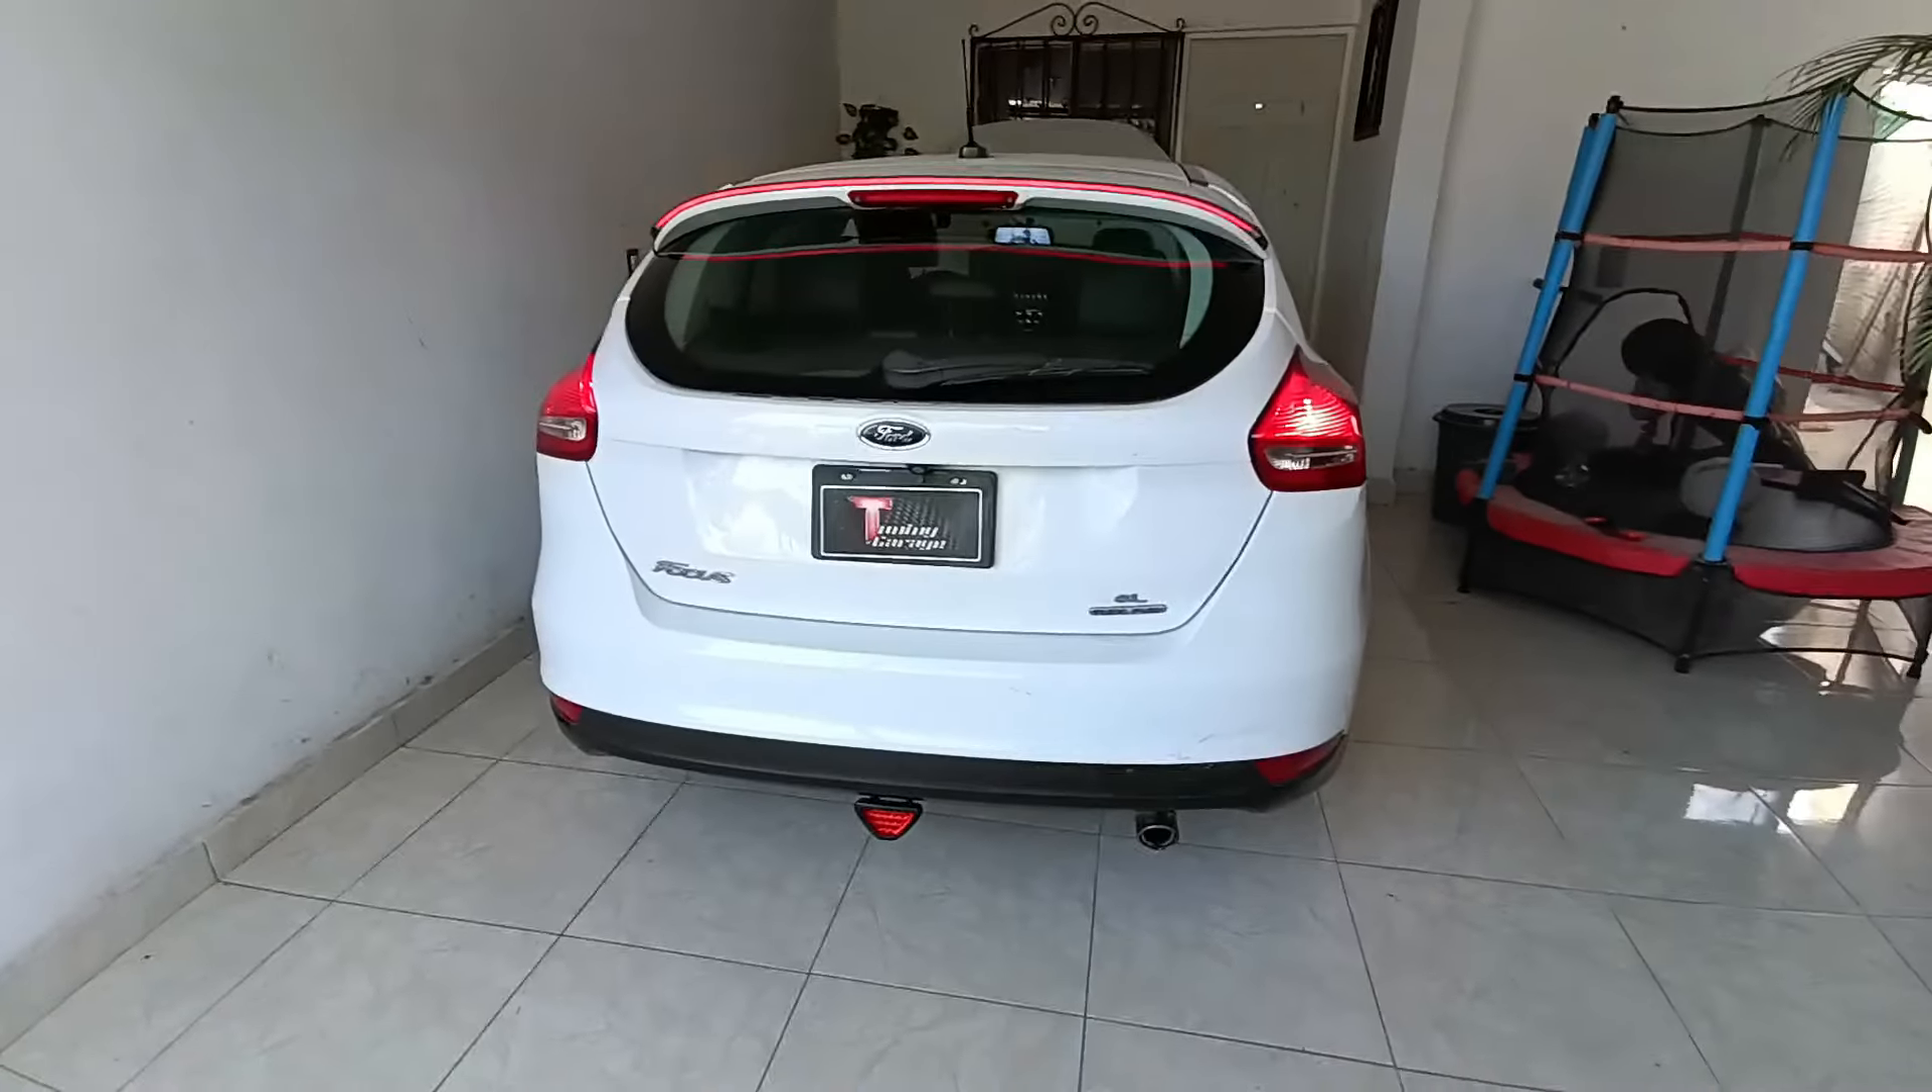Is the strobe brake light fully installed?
Yes.